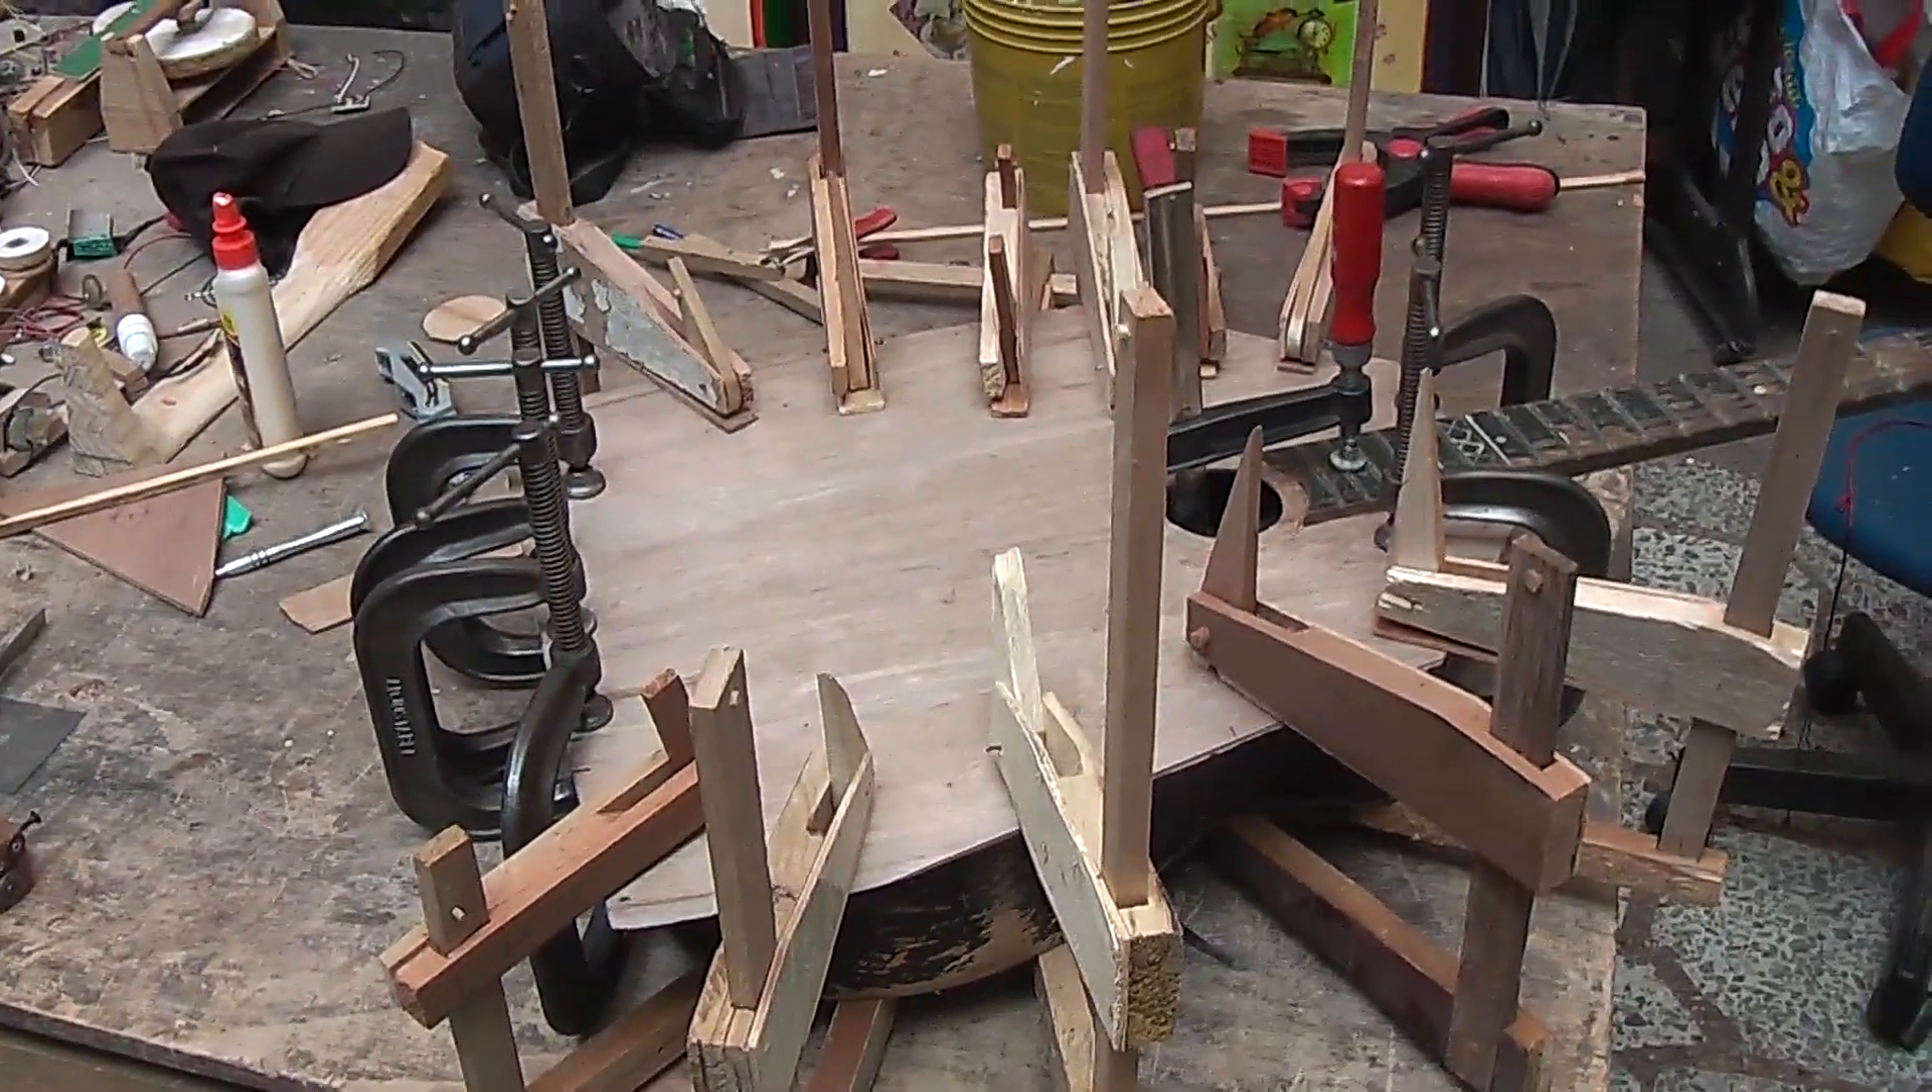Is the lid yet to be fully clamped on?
No.